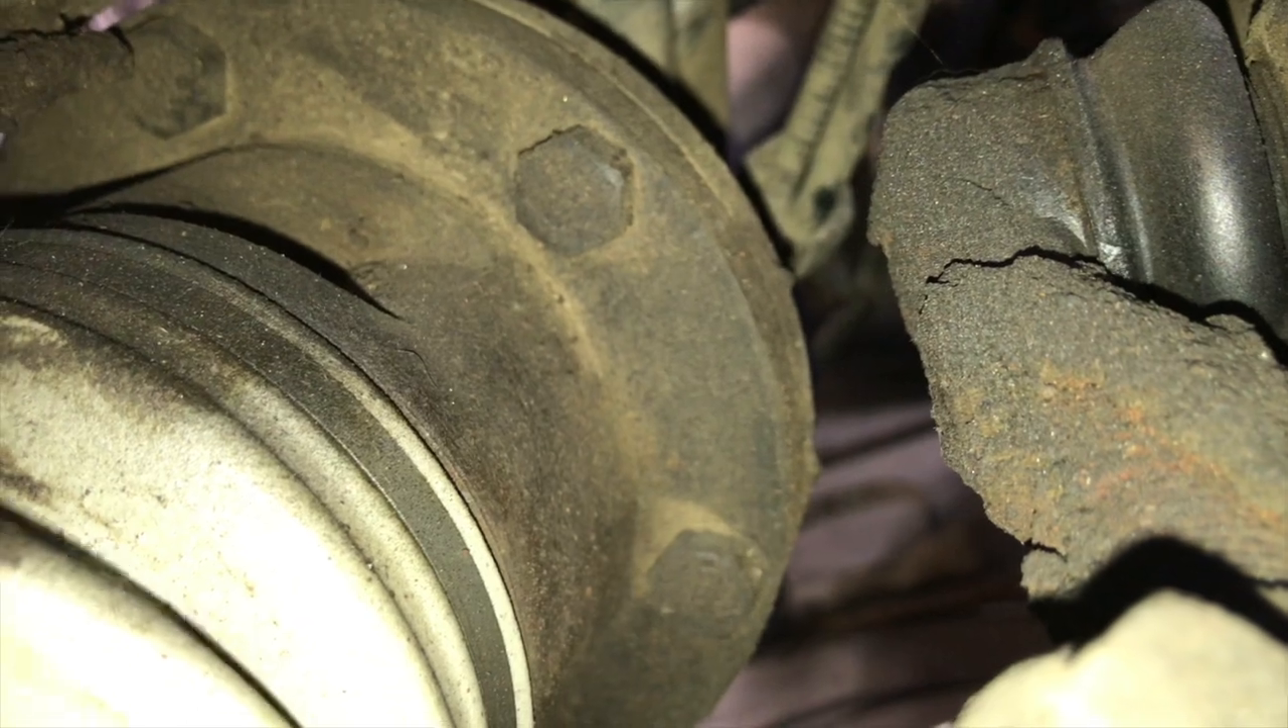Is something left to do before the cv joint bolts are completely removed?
Yes.